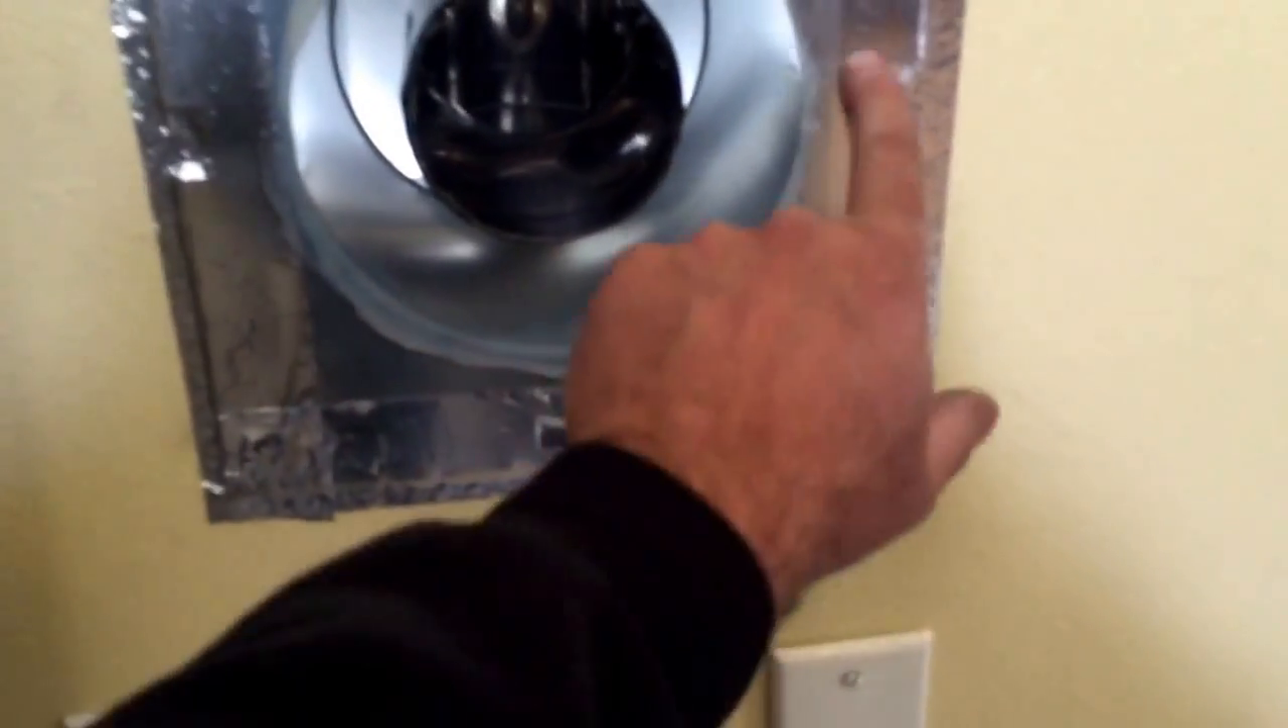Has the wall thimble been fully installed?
Yes.